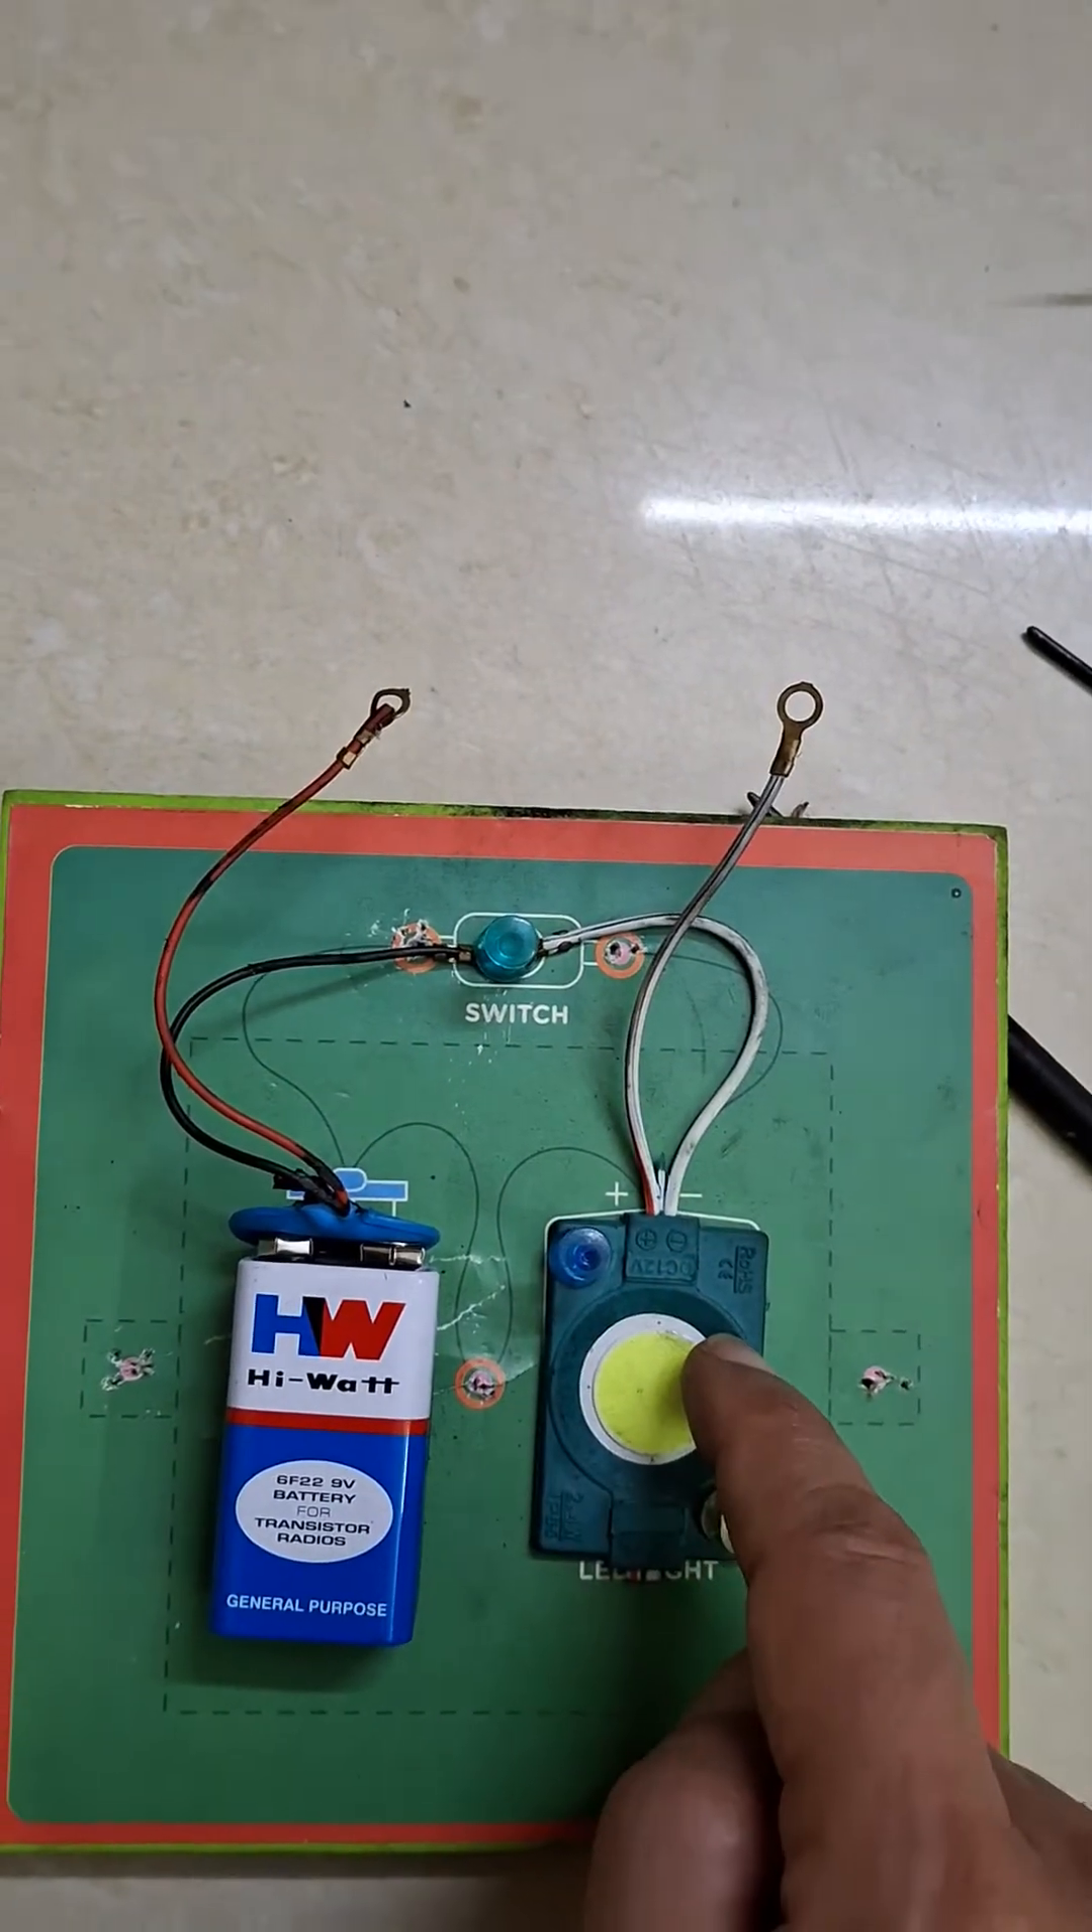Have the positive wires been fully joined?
No.